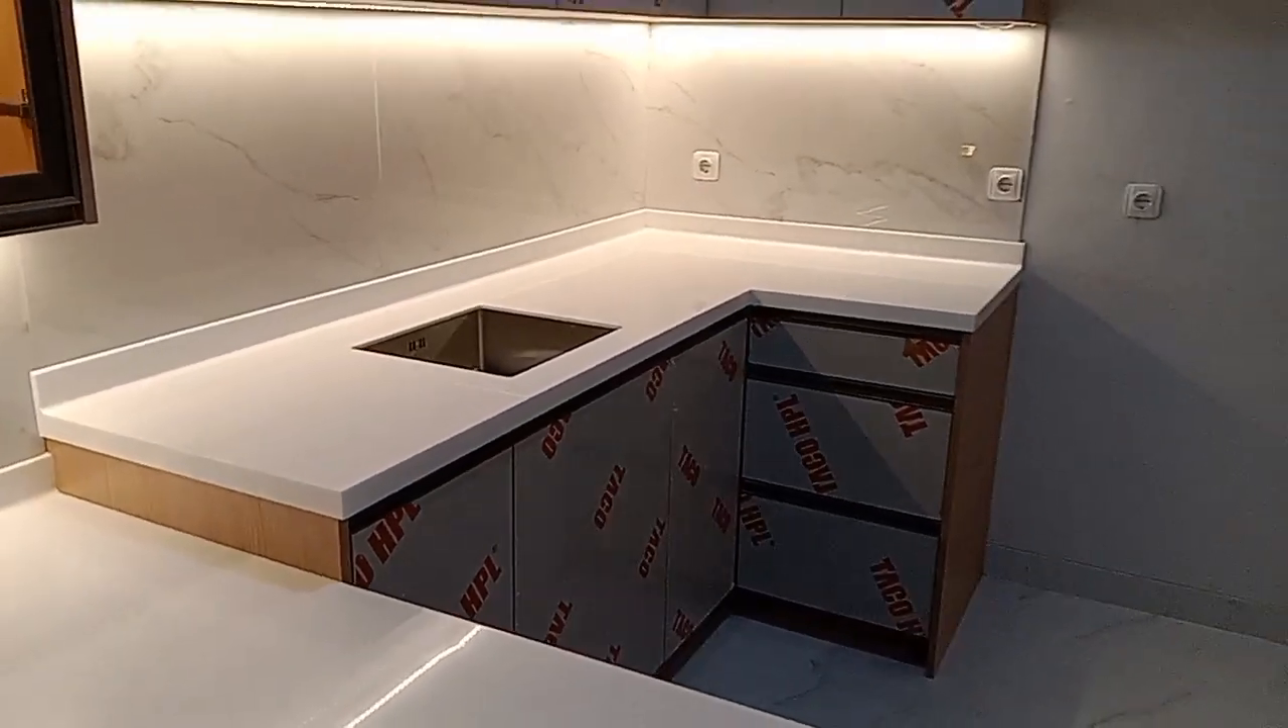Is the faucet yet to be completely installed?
Yes.